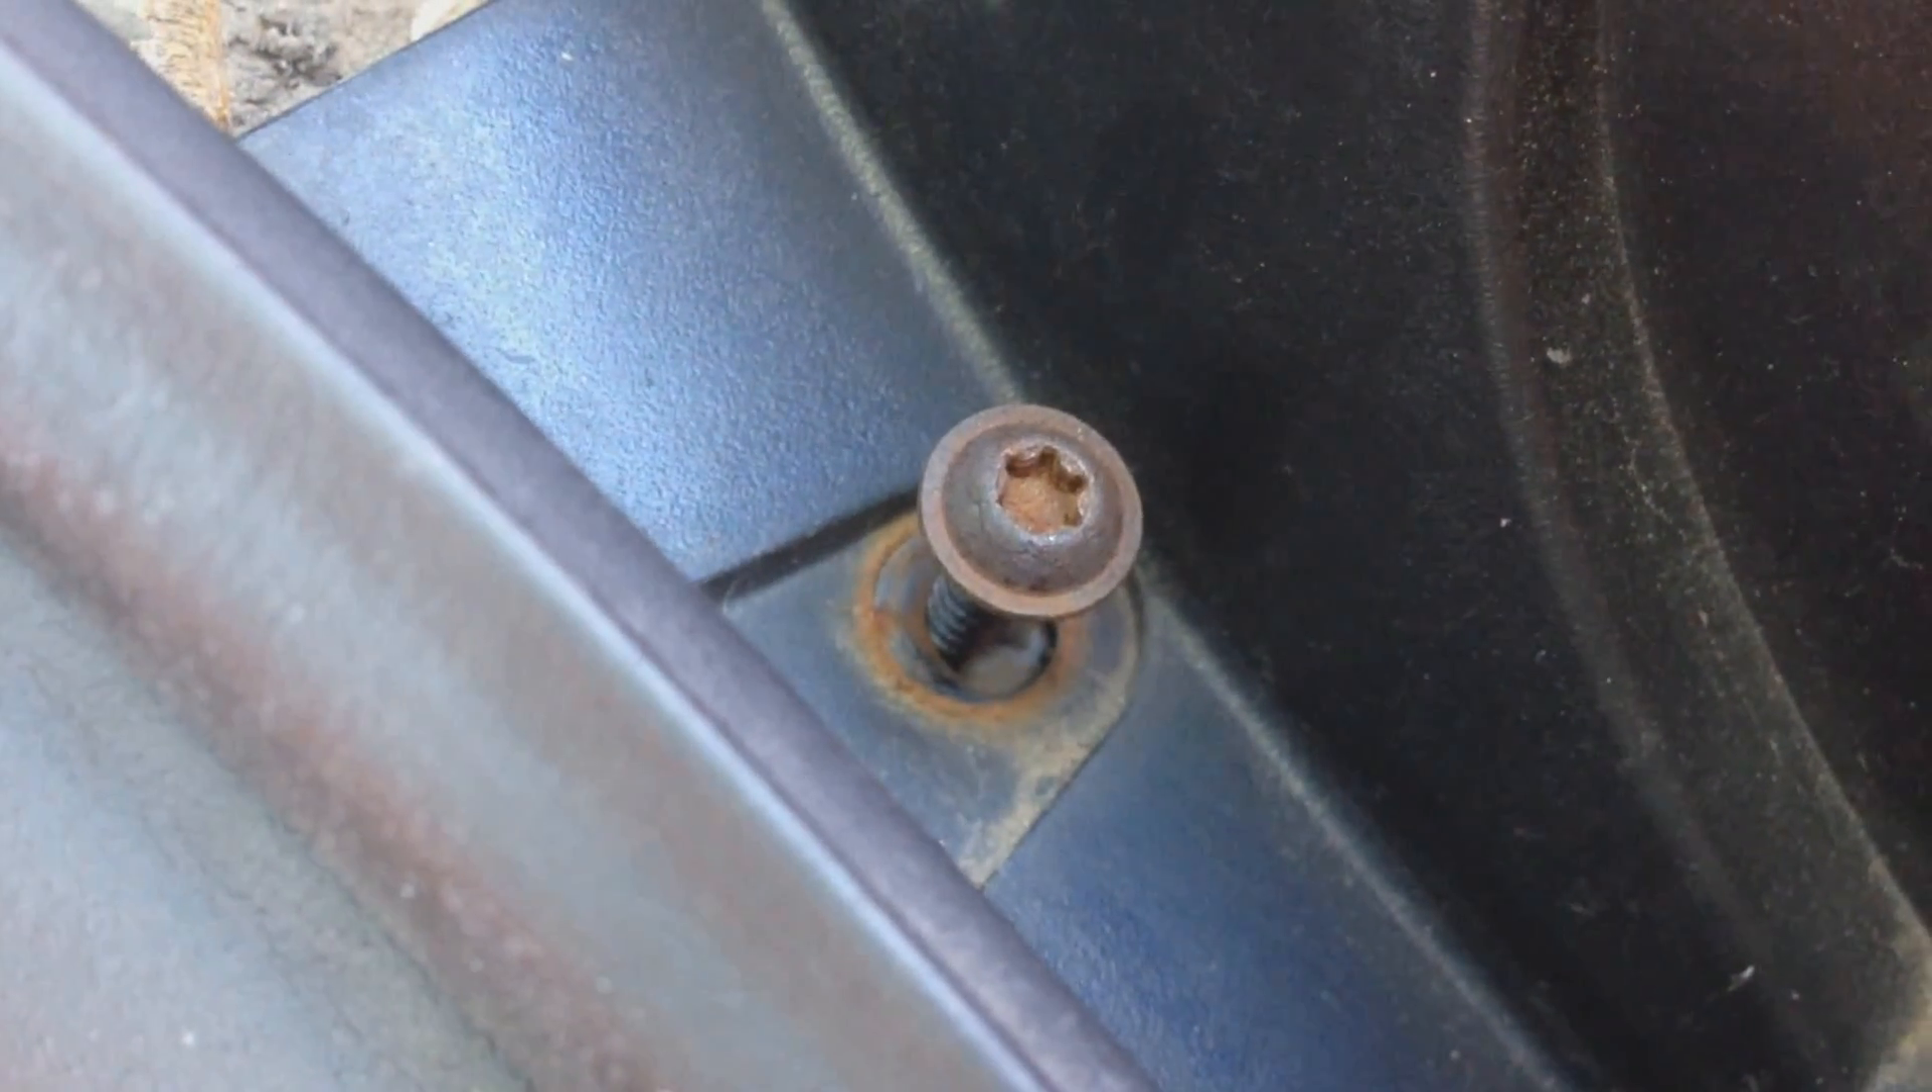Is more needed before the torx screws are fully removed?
Yes.